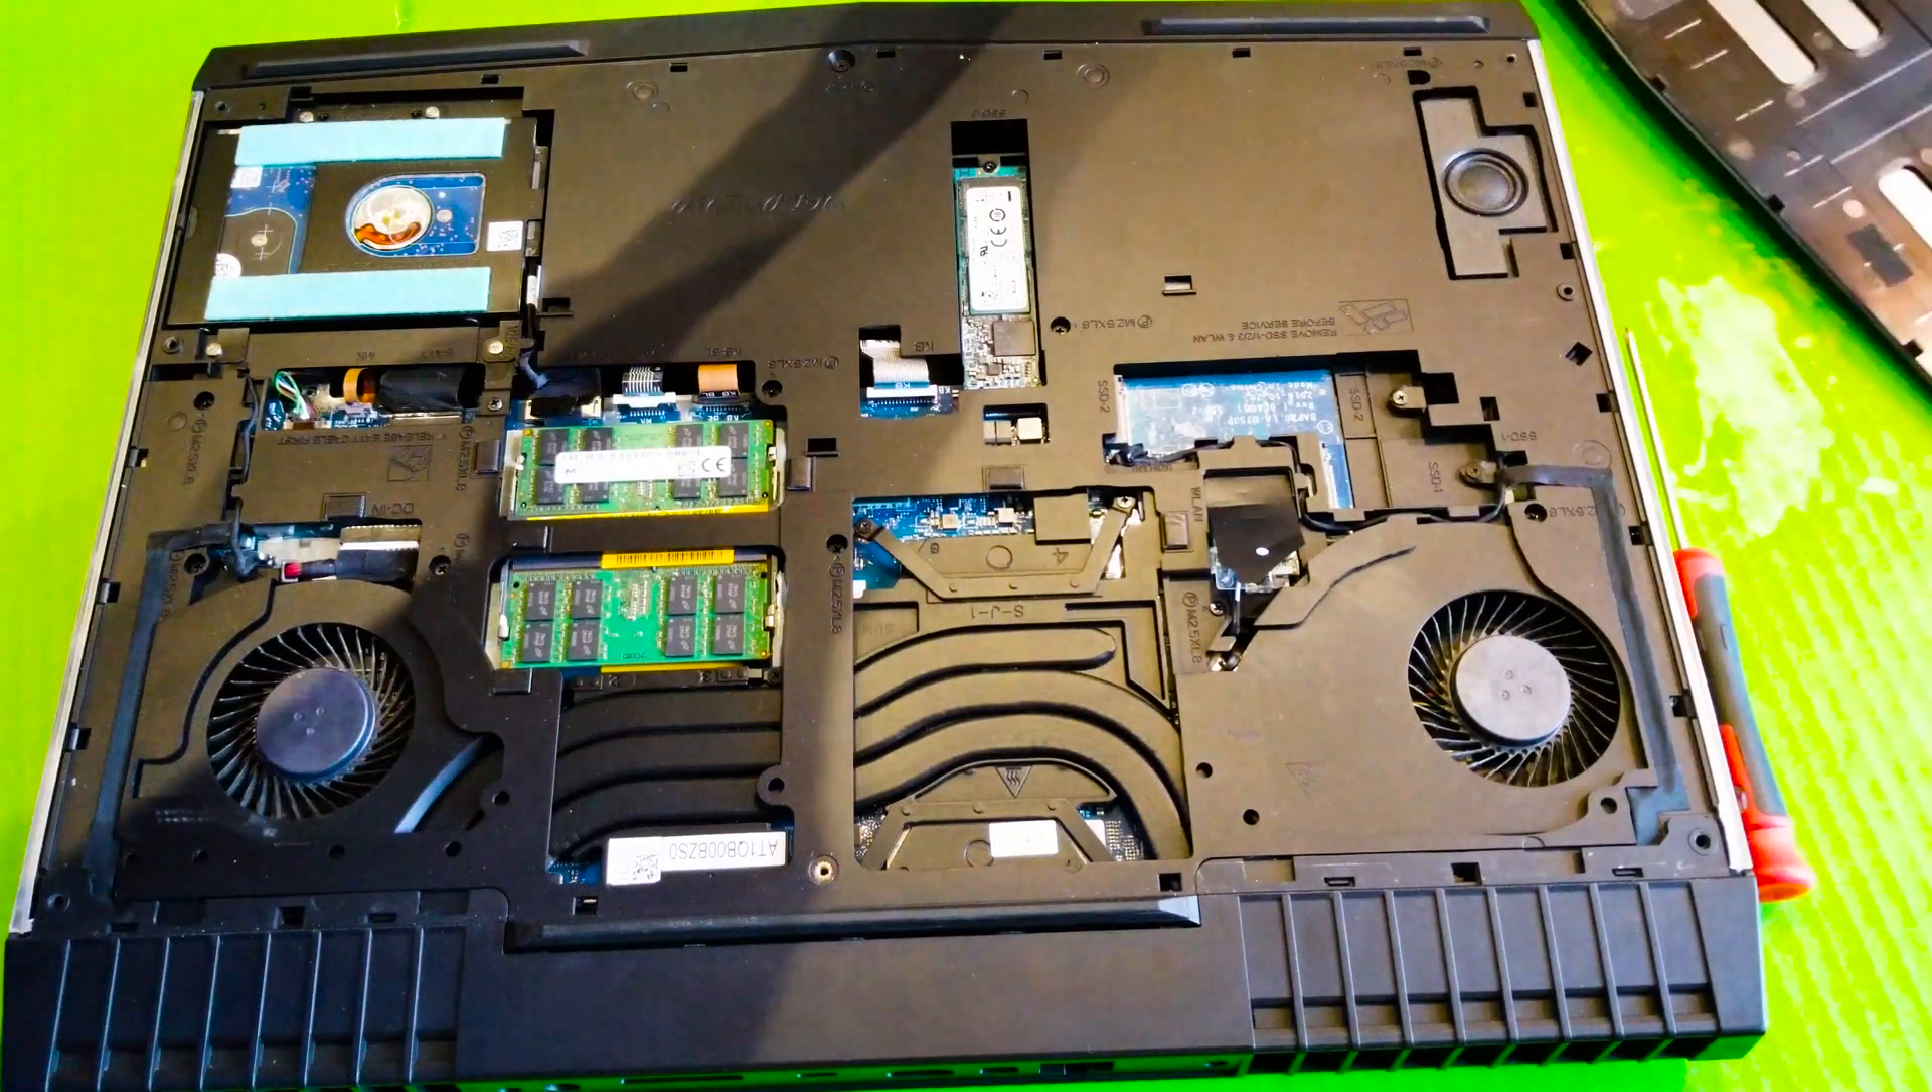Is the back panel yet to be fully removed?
No.